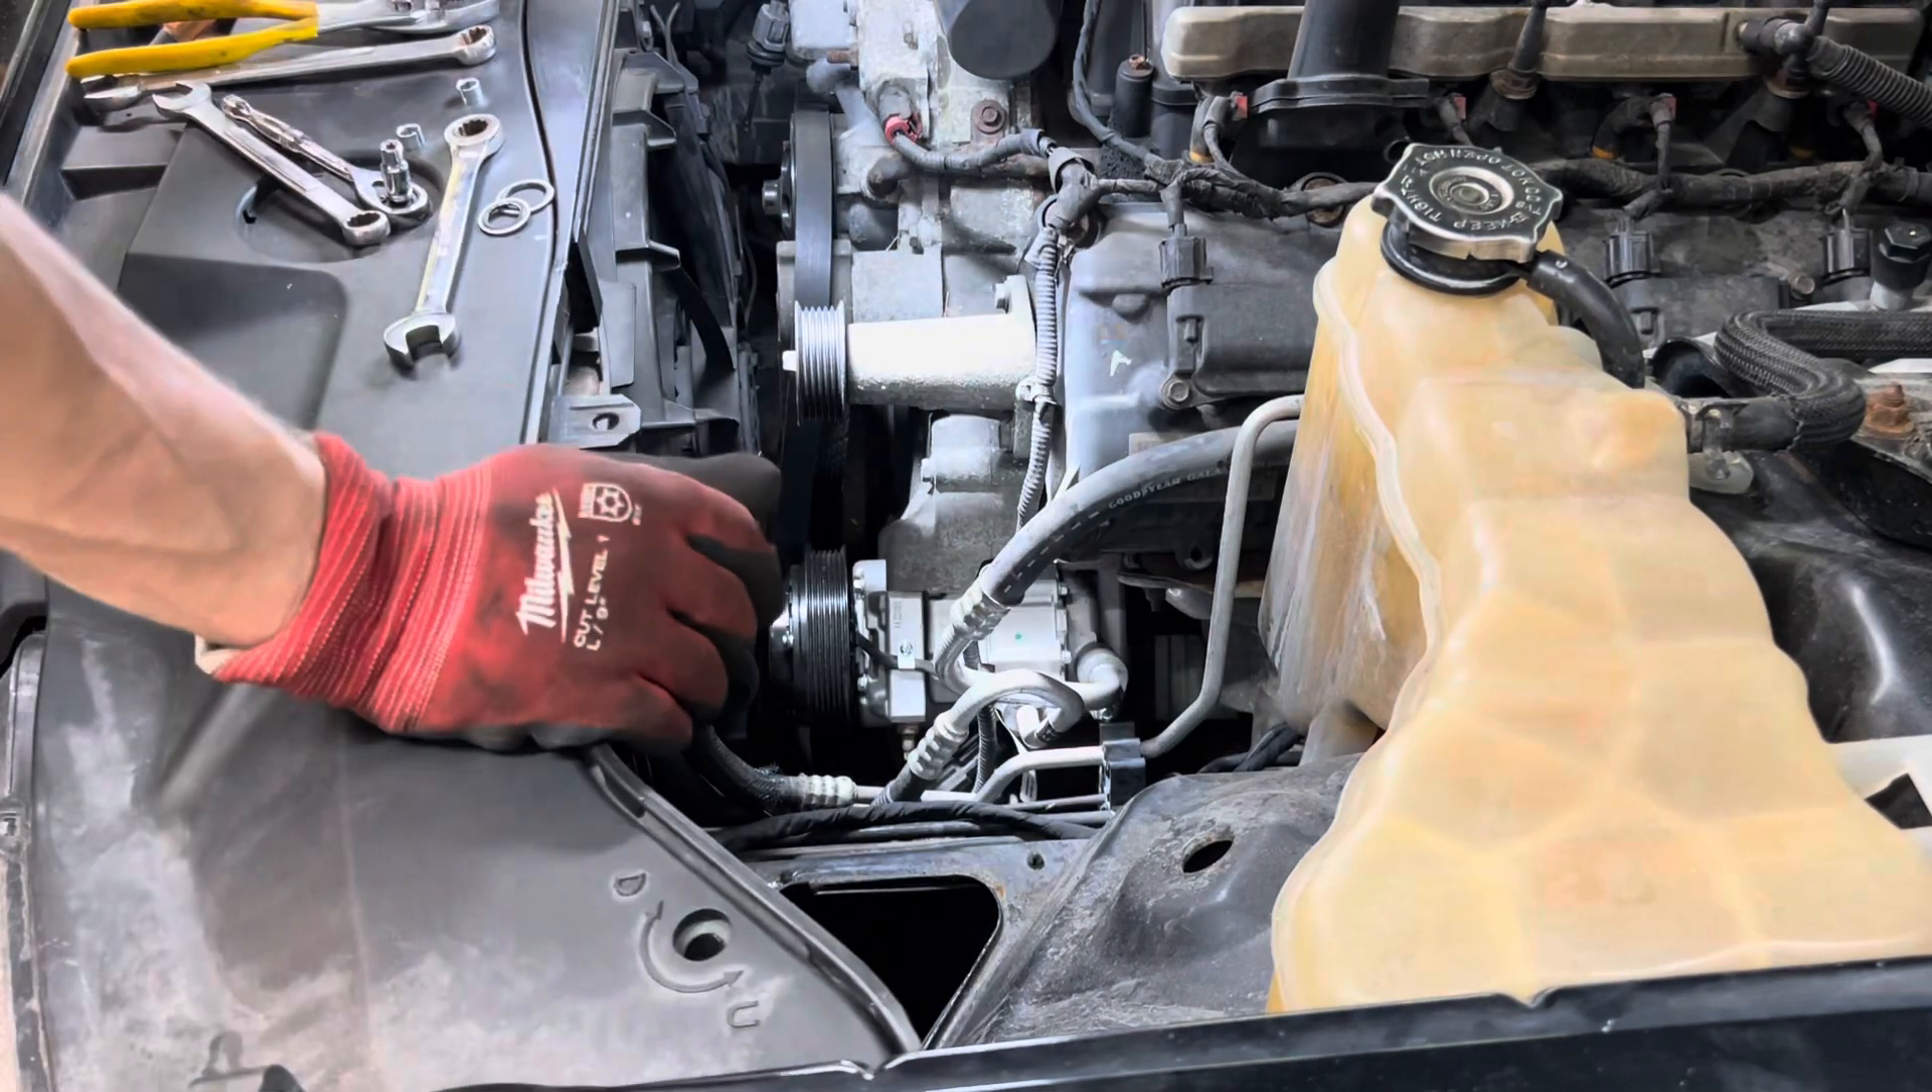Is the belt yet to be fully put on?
Yes.